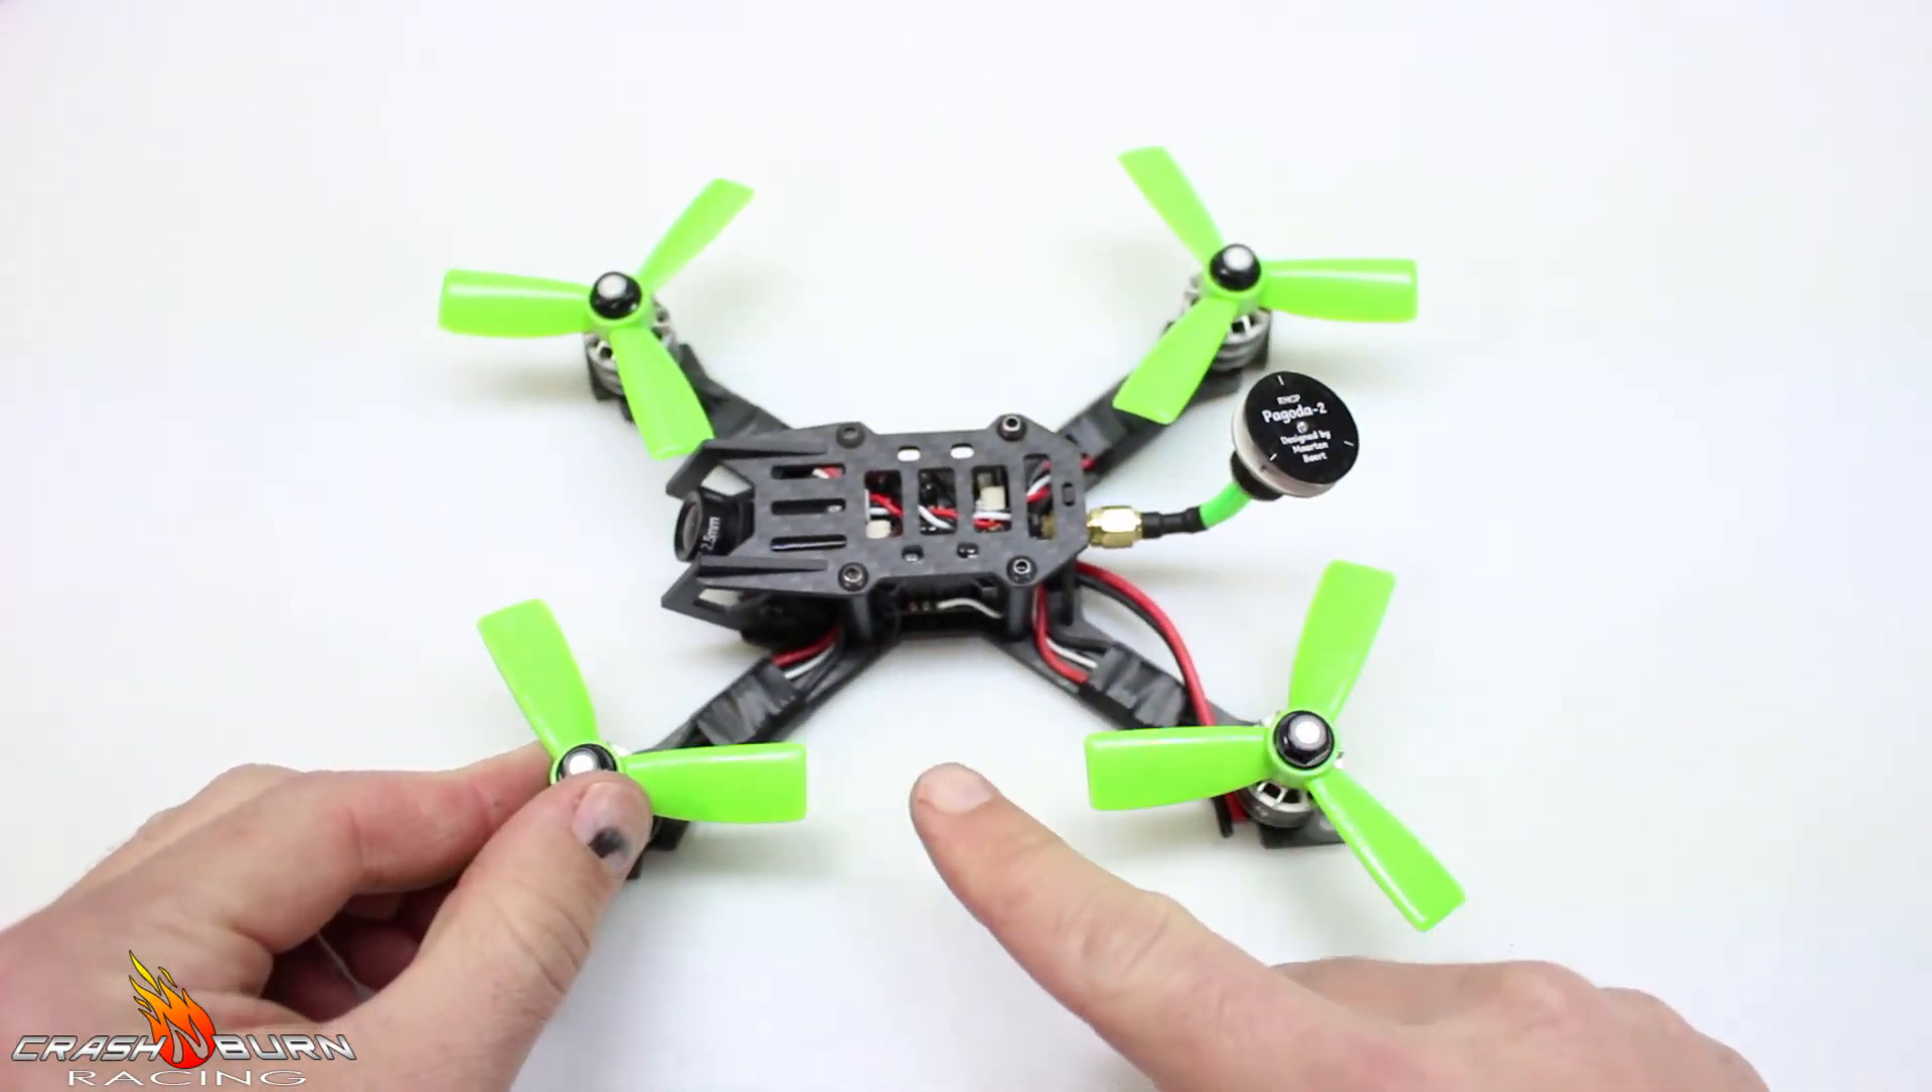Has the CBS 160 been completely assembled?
Yes.